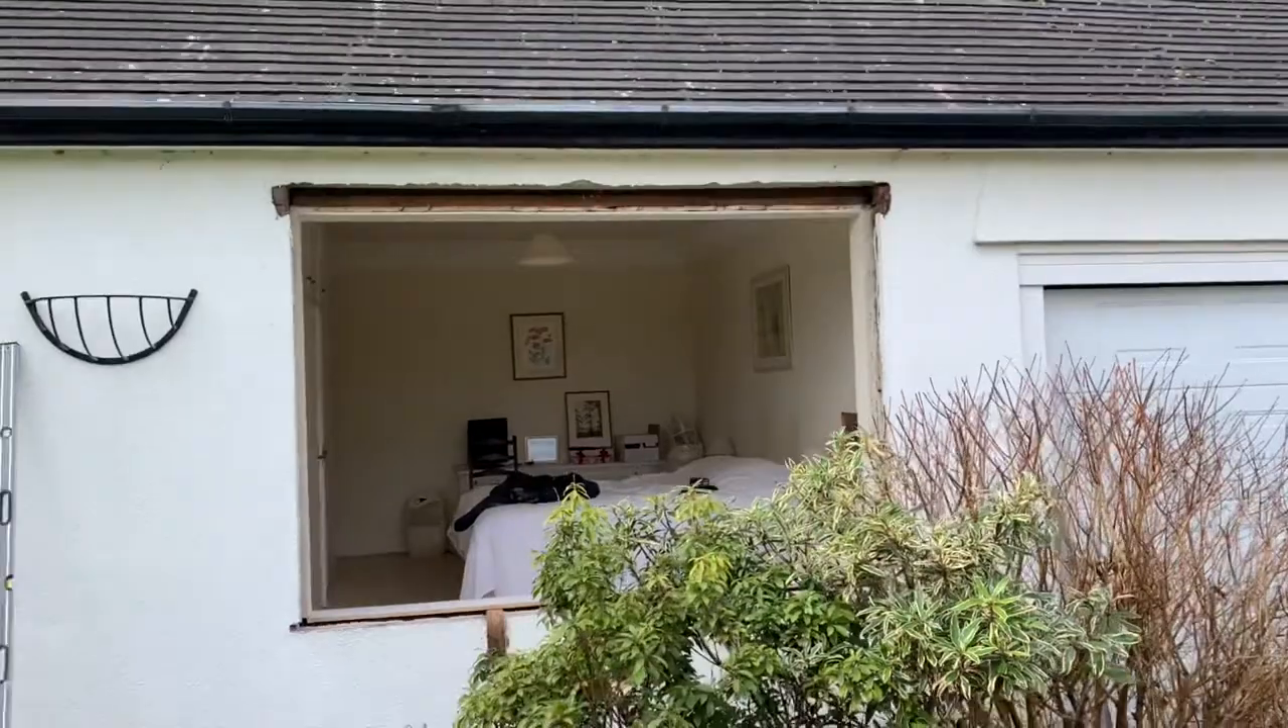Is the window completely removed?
Yes.